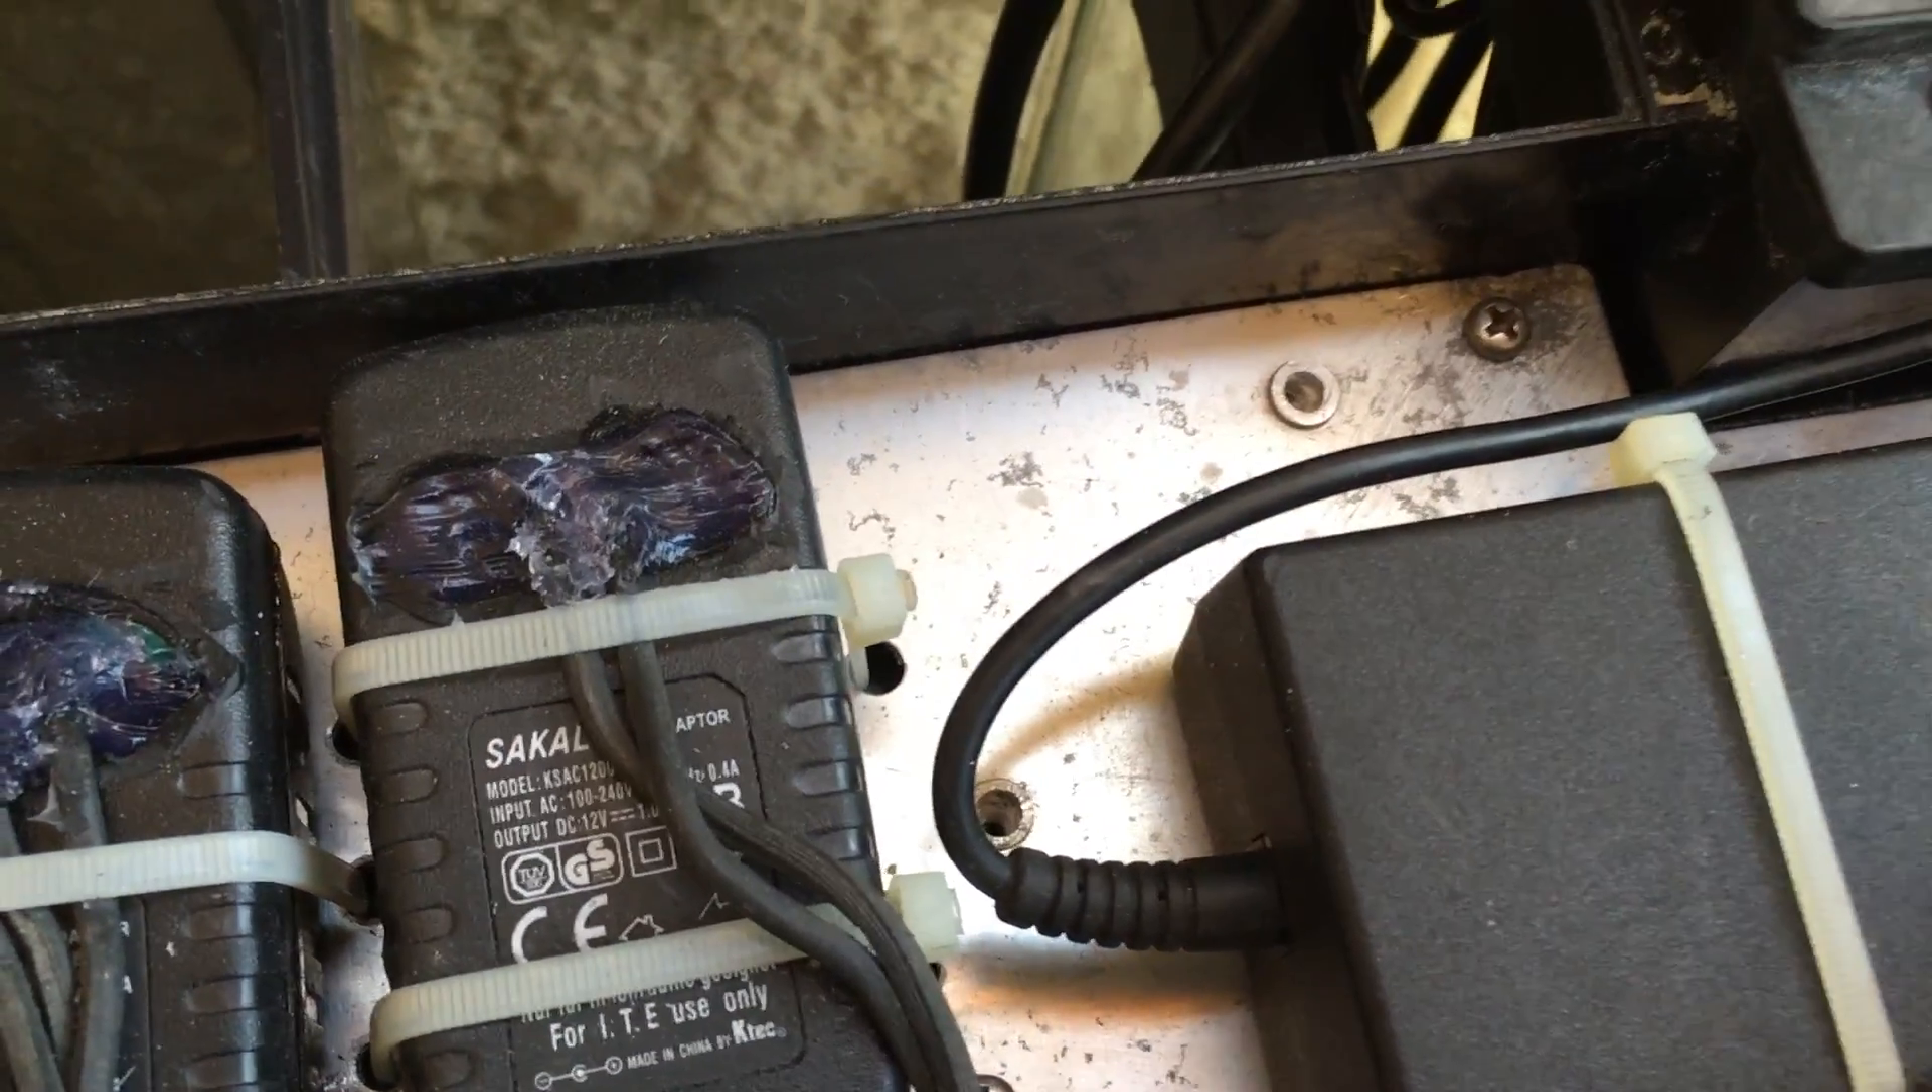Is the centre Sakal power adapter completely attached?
Yes.